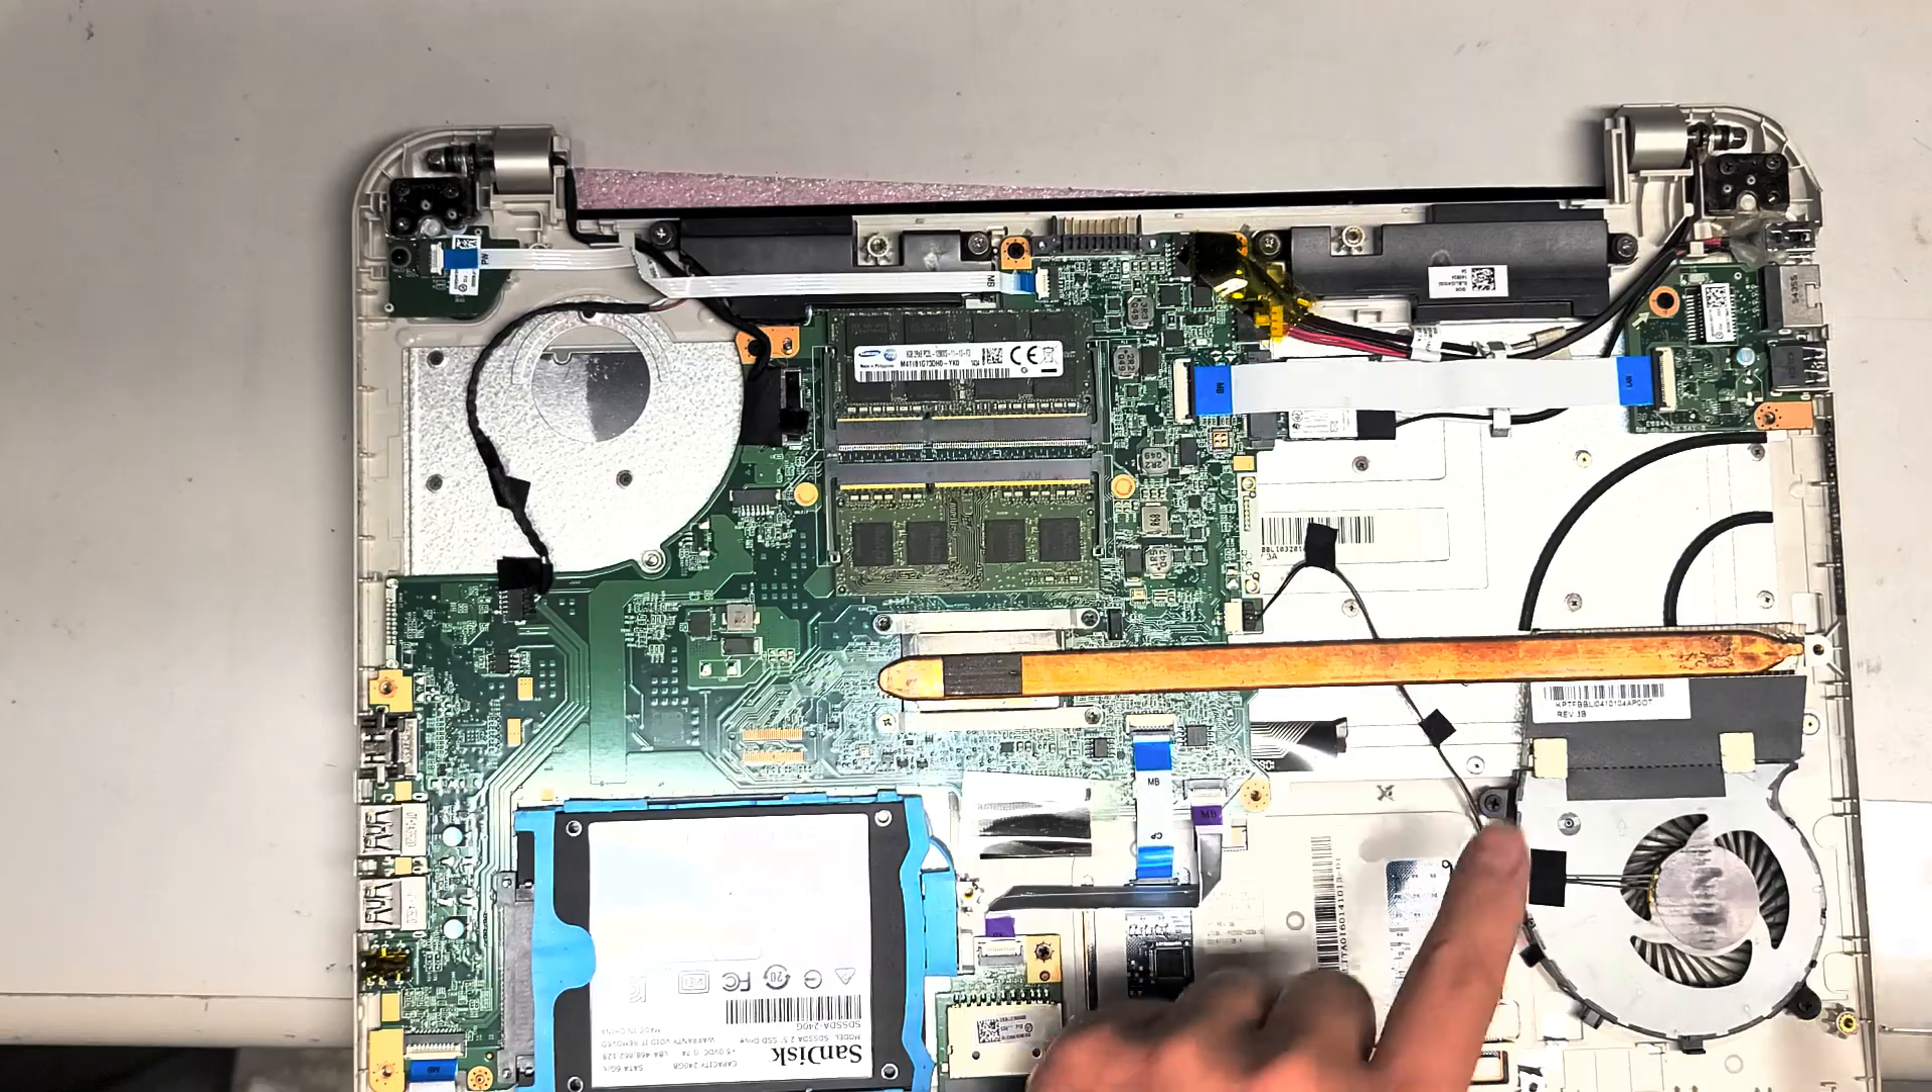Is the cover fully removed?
Yes.